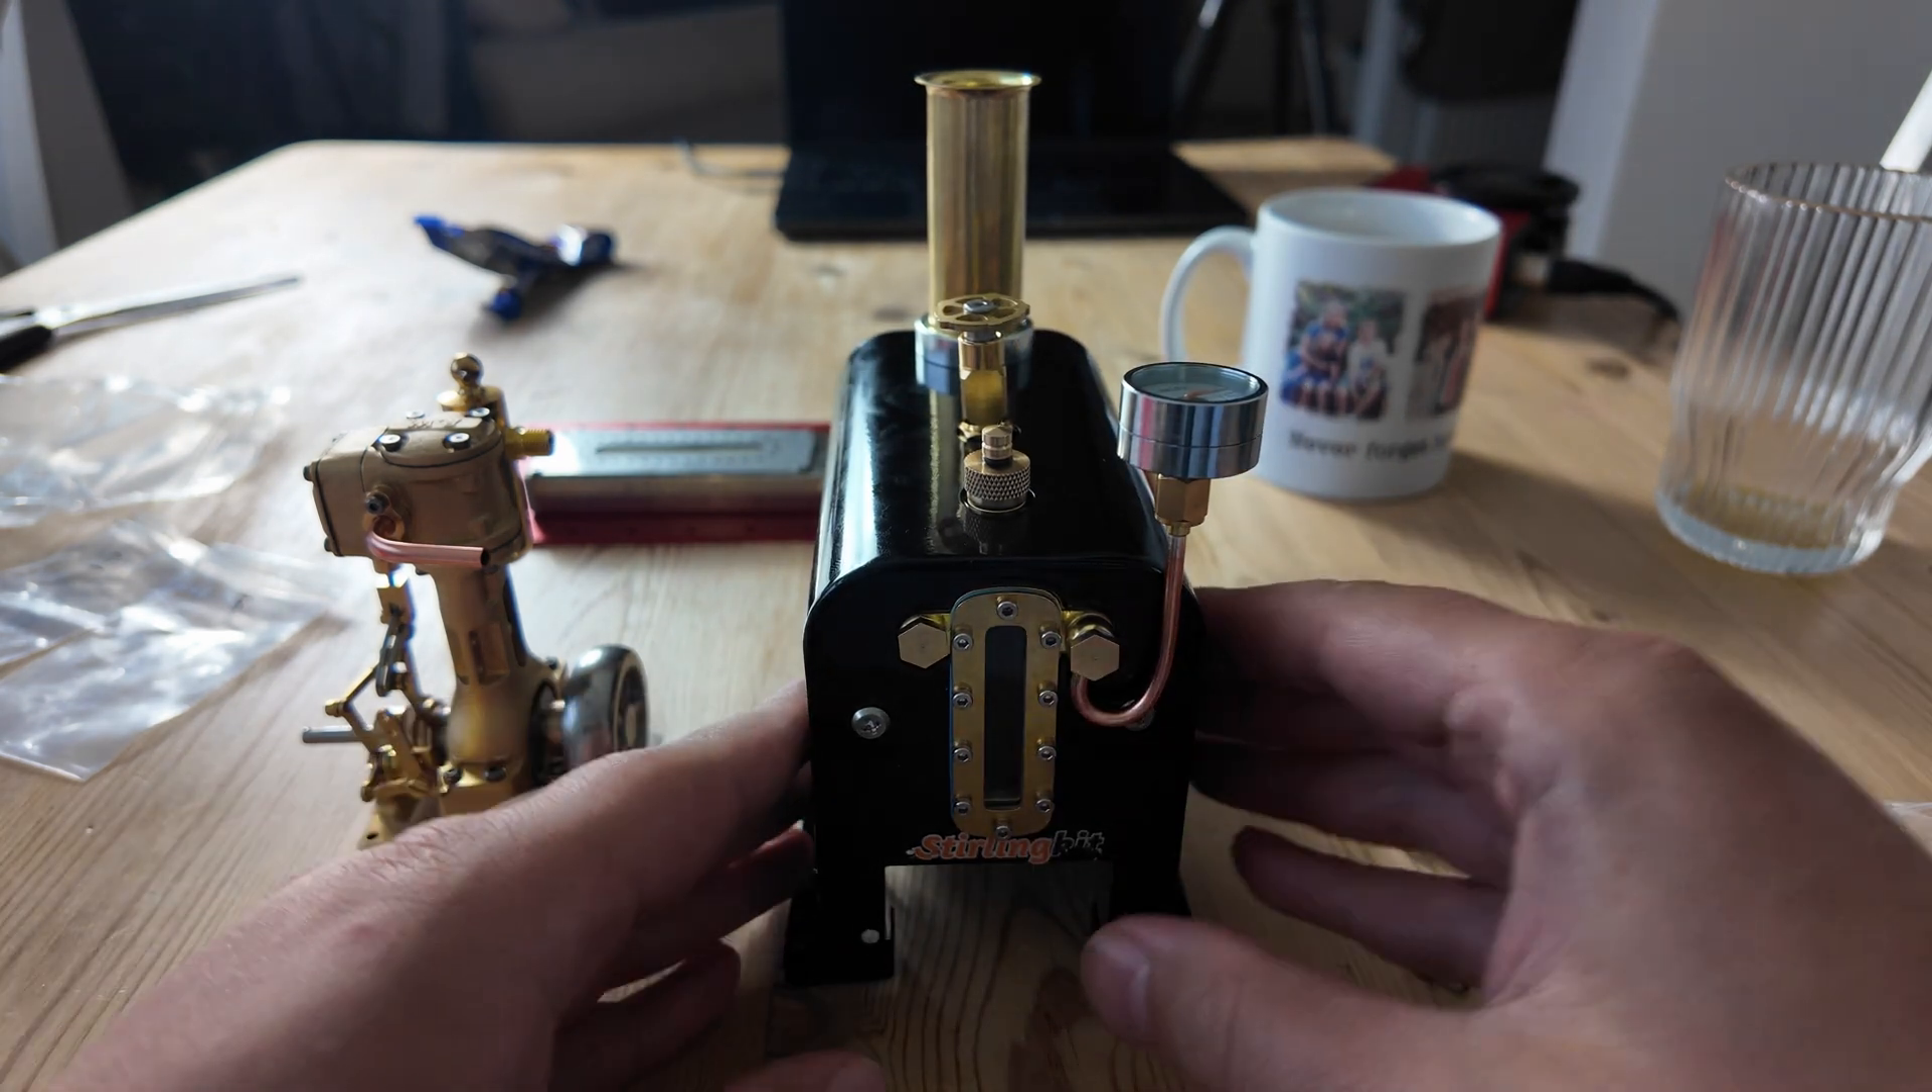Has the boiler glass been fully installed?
Yes.